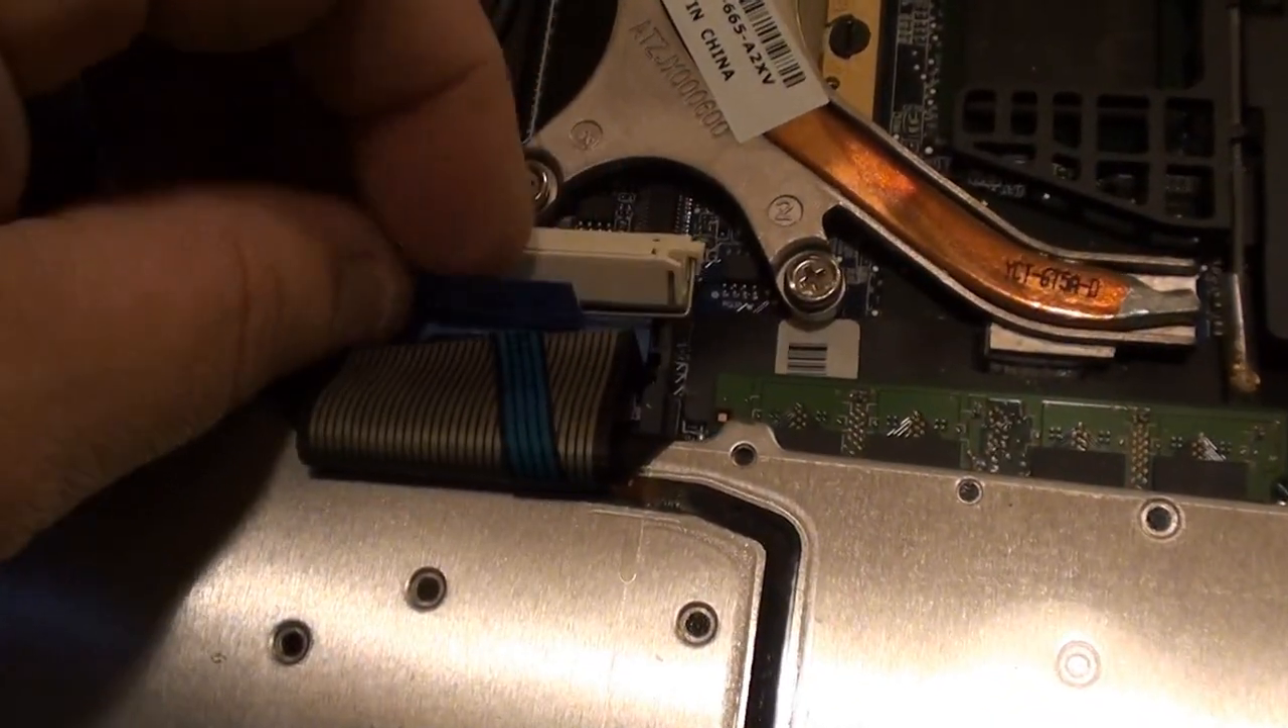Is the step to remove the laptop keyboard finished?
No.